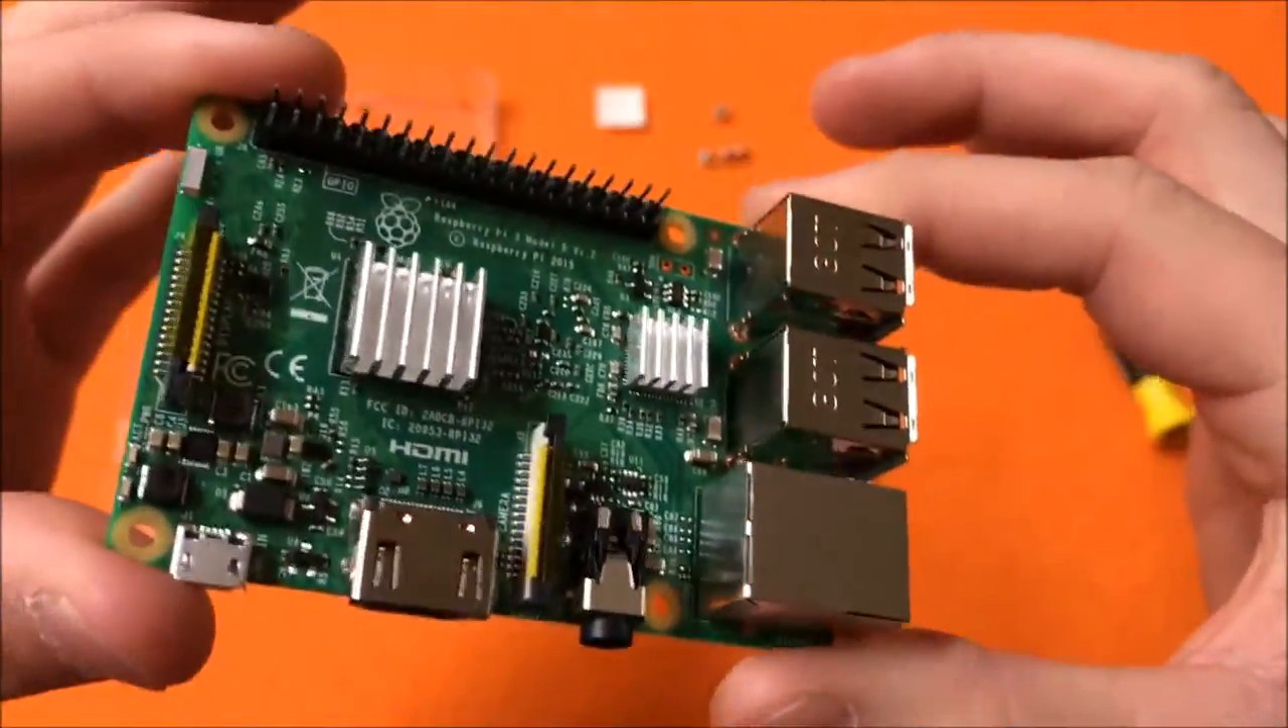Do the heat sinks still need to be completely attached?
No.